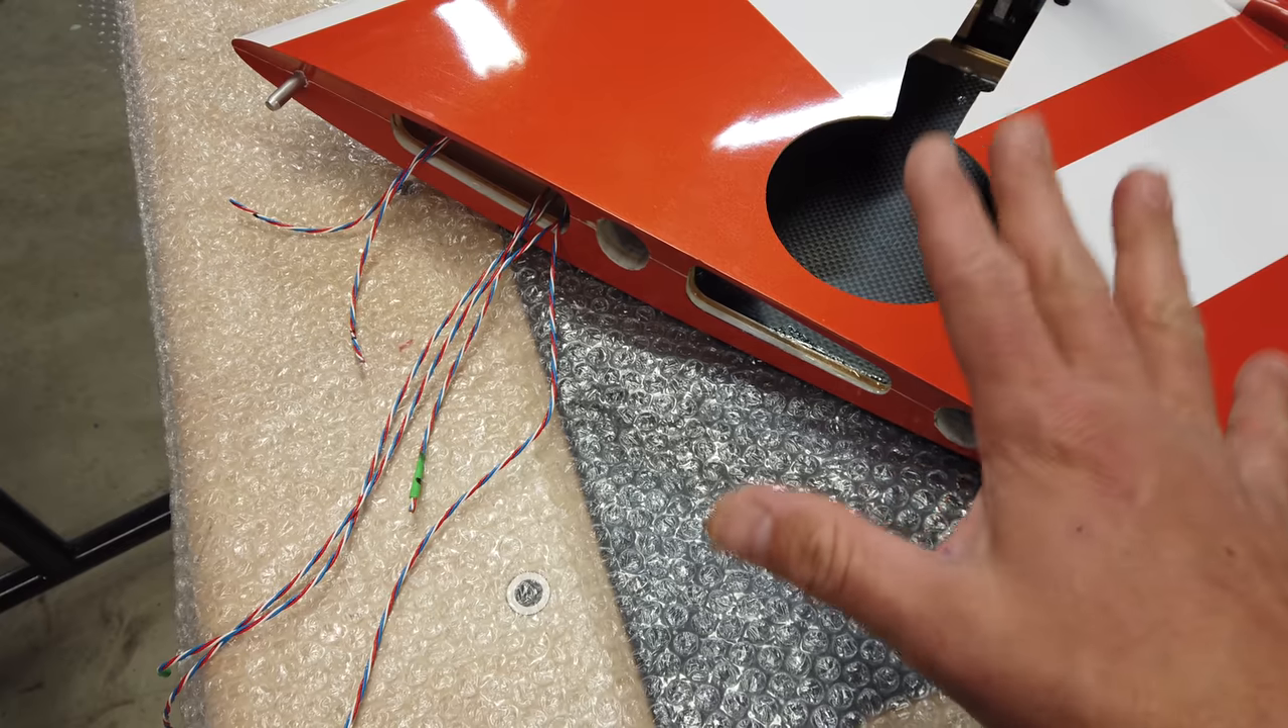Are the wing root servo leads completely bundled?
No.